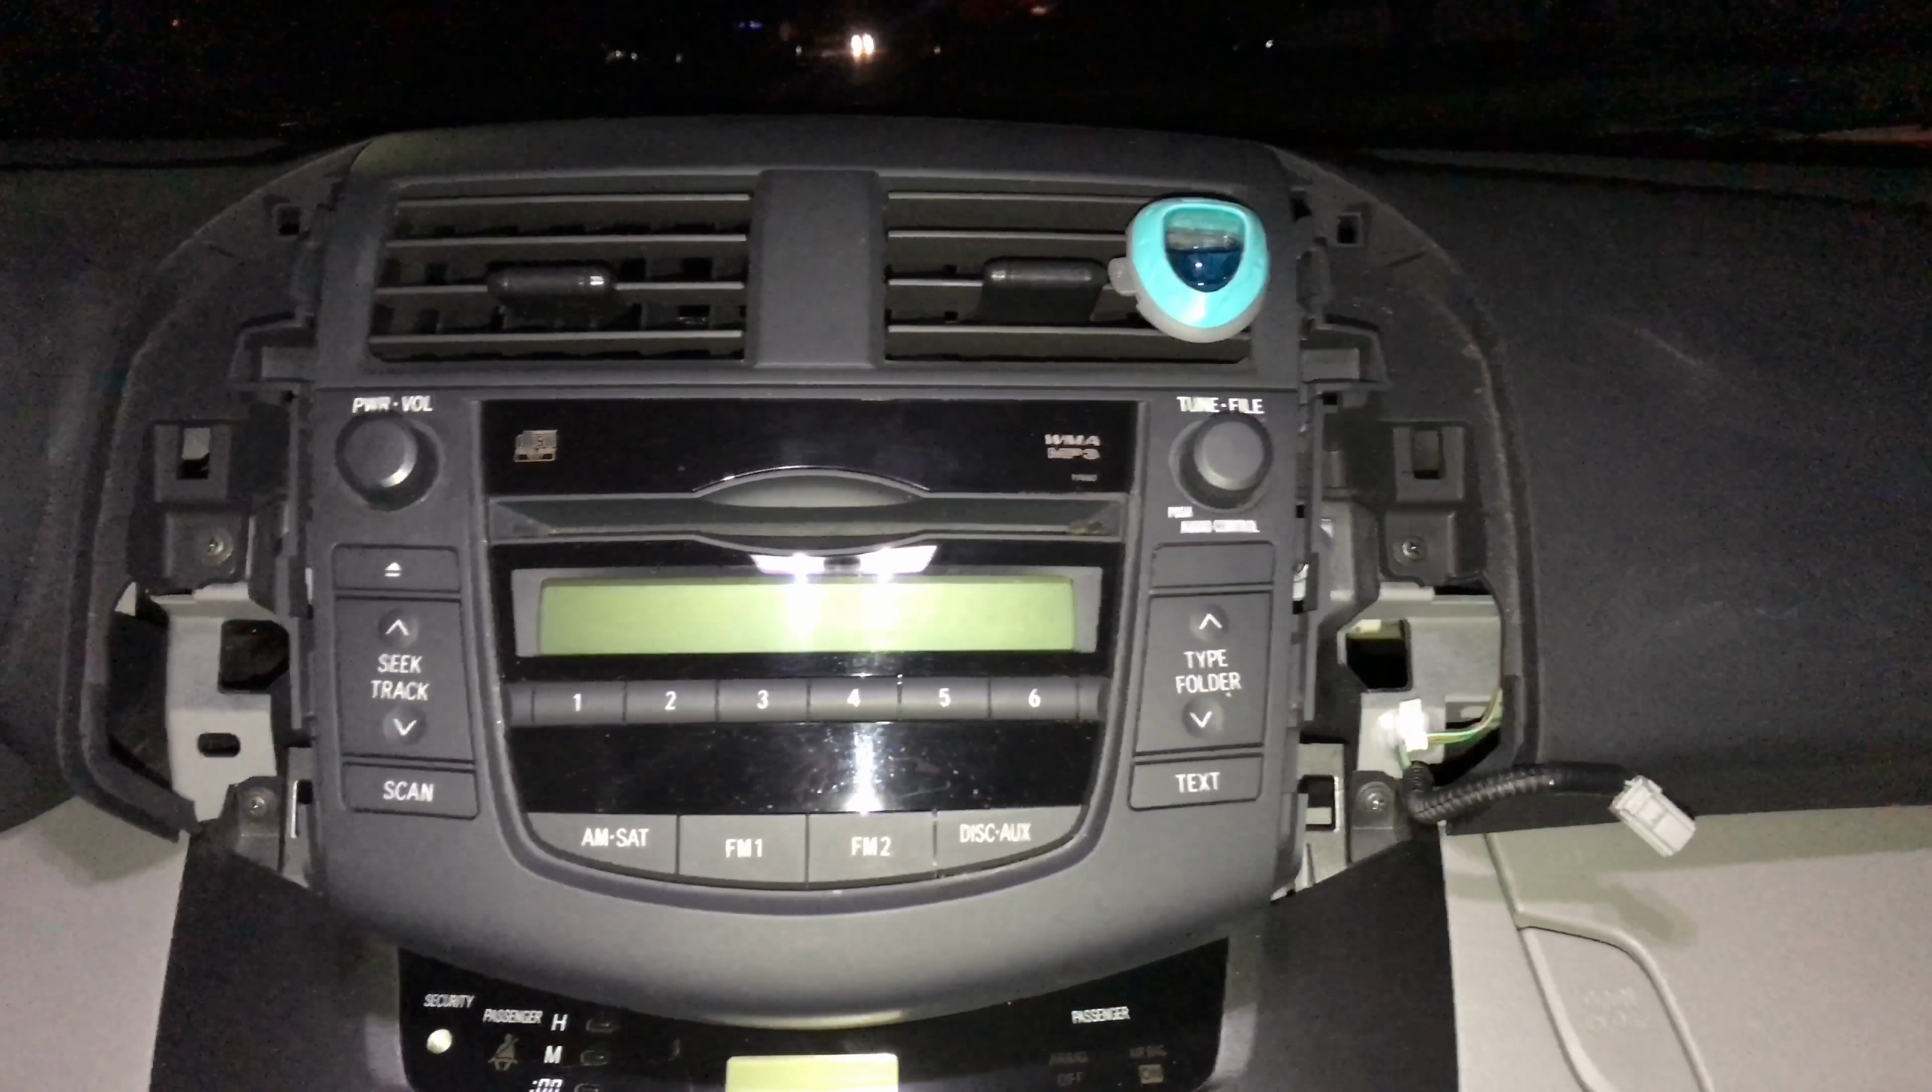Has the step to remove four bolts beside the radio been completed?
No.